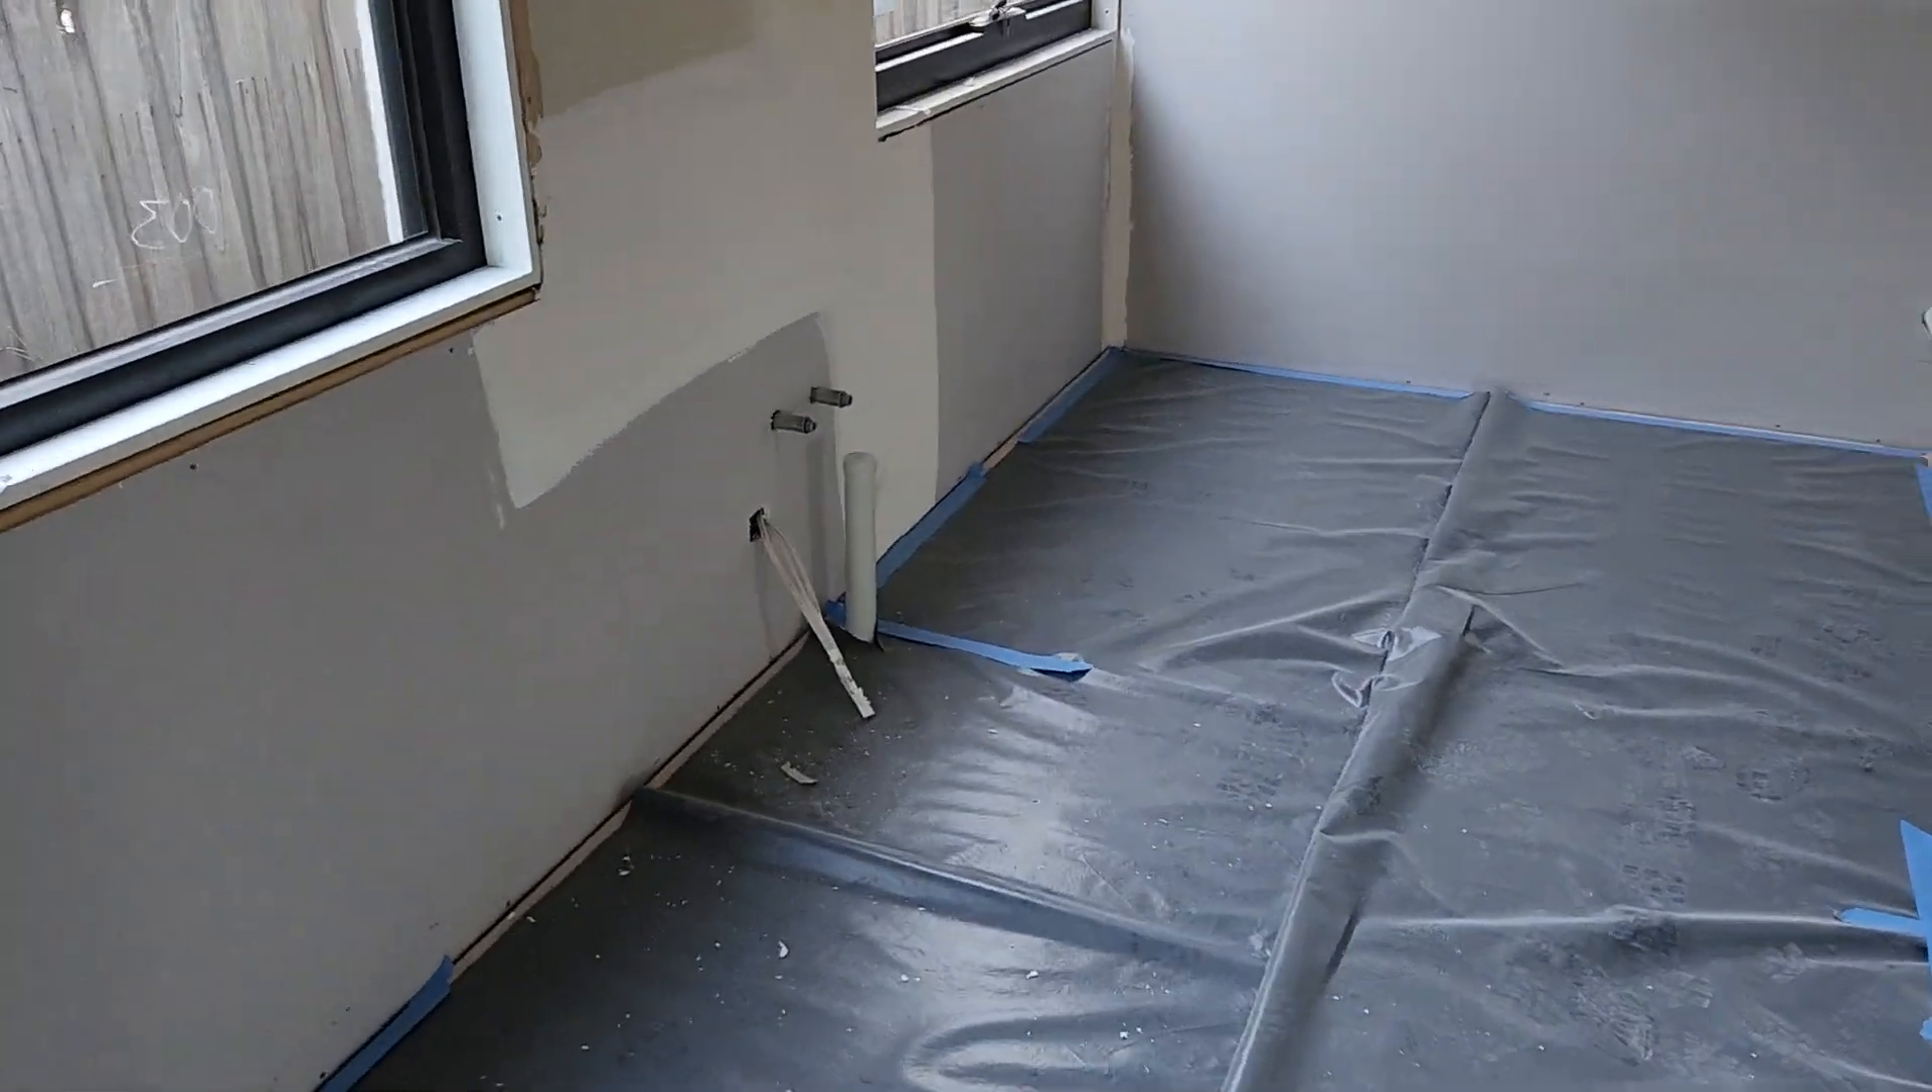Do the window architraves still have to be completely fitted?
Yes.